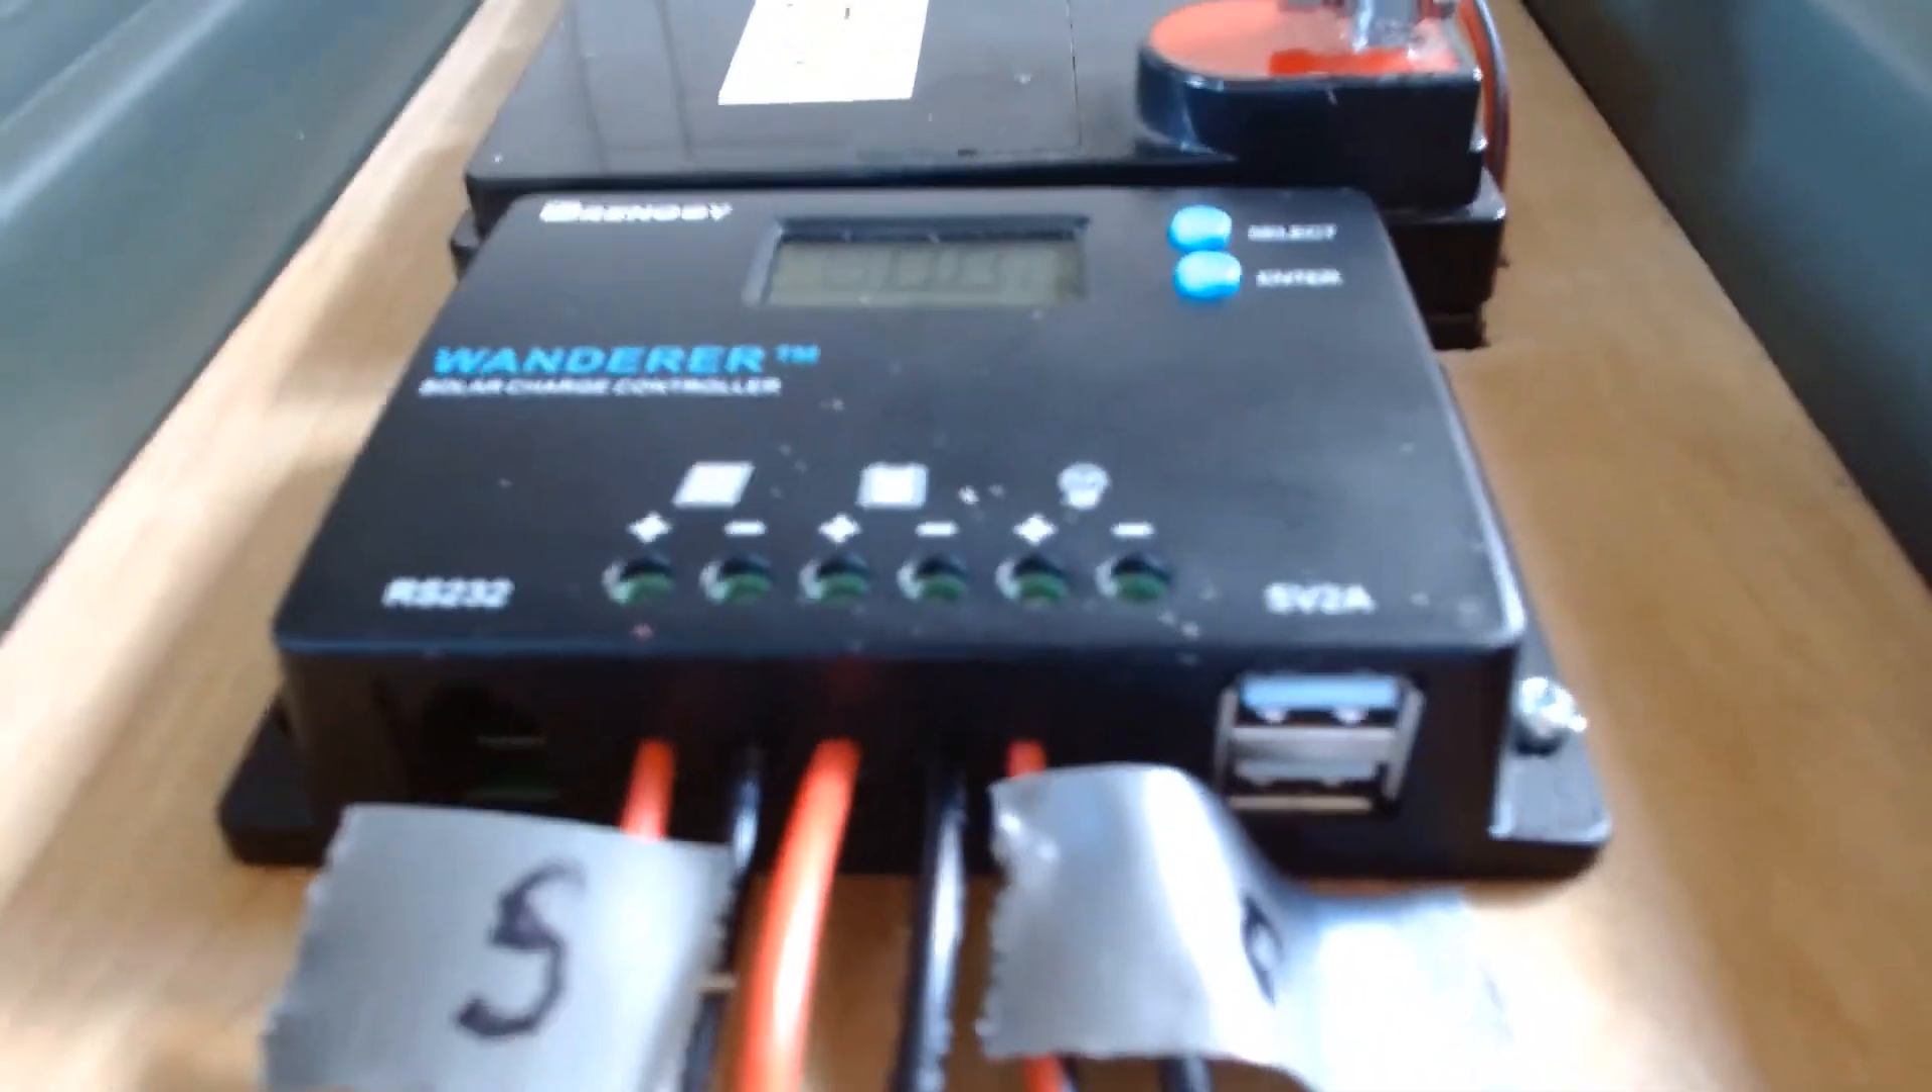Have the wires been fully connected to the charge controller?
Yes.